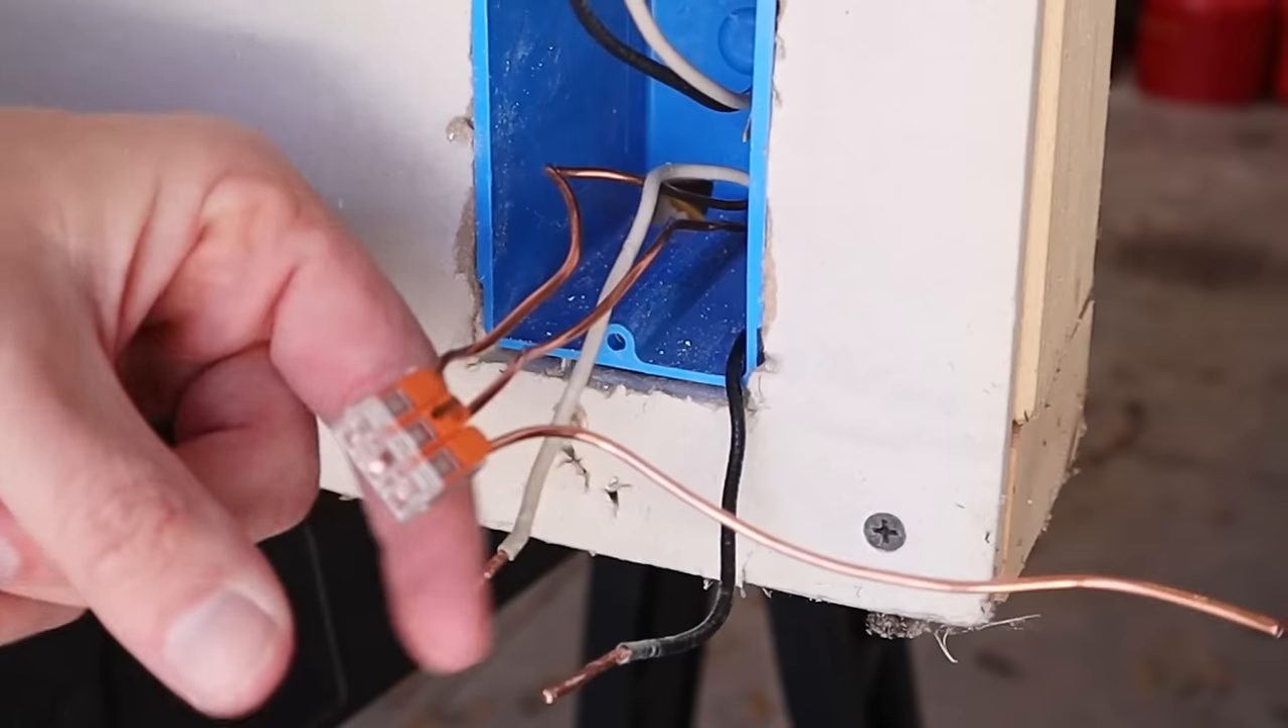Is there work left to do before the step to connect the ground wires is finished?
No.